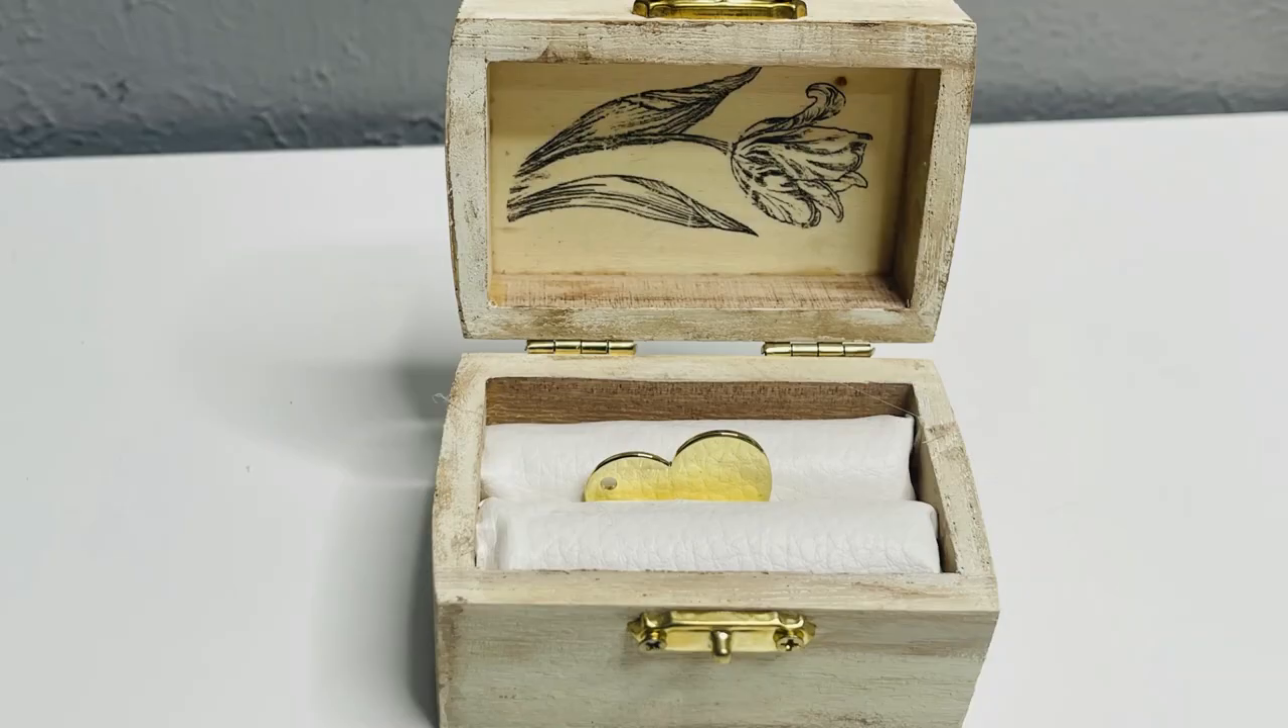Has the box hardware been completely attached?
Yes.